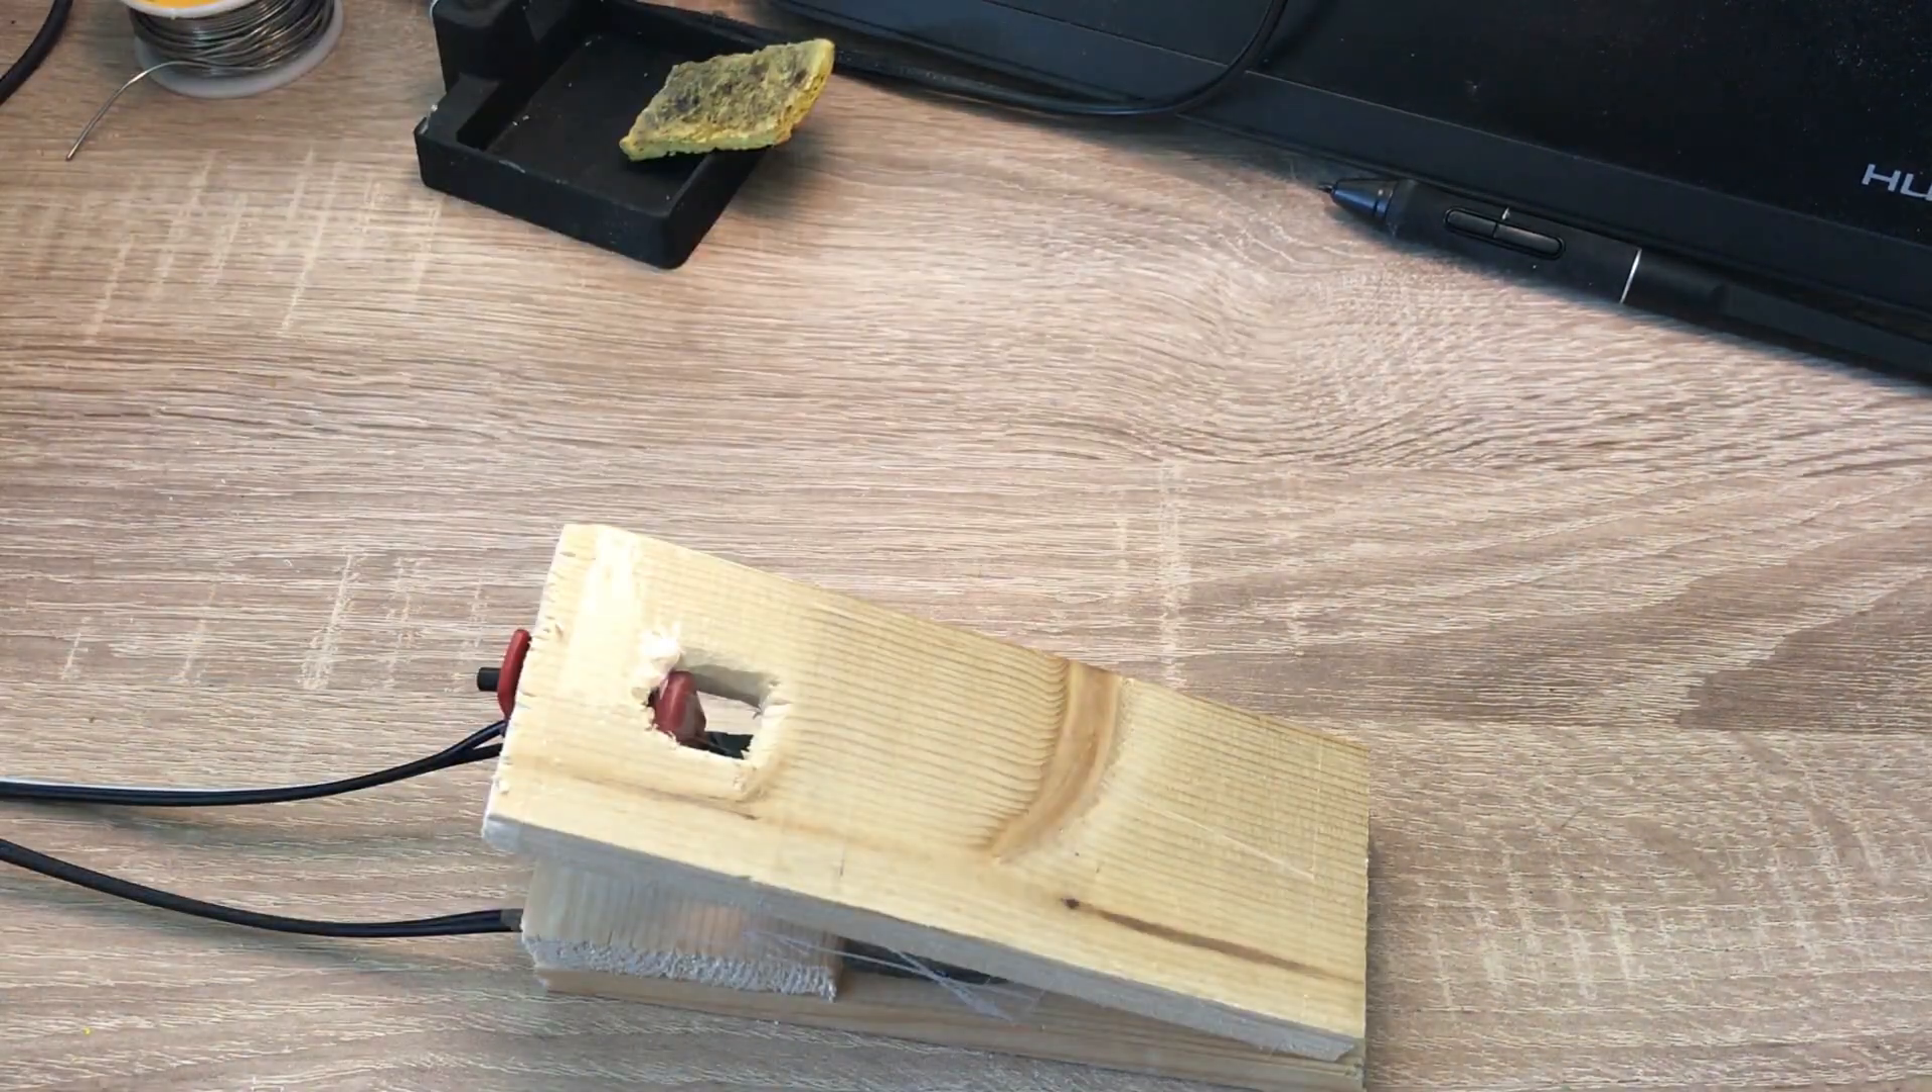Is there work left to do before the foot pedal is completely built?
No.